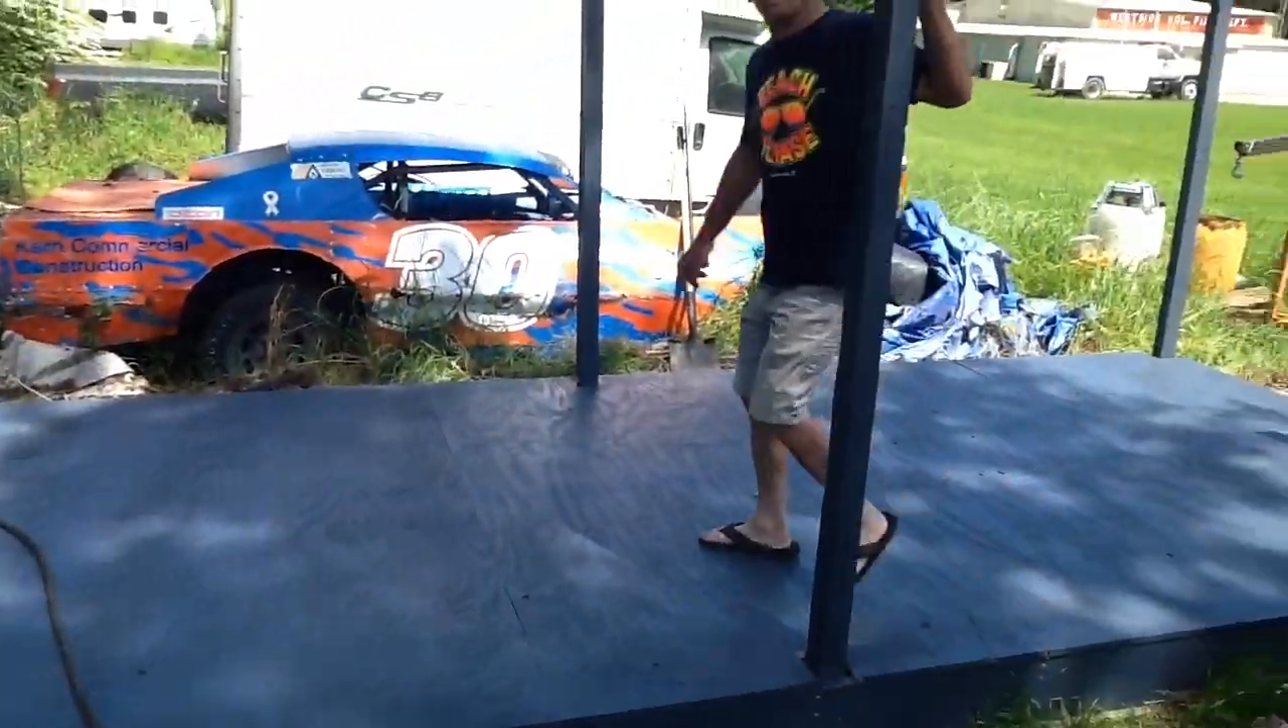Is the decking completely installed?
Yes.